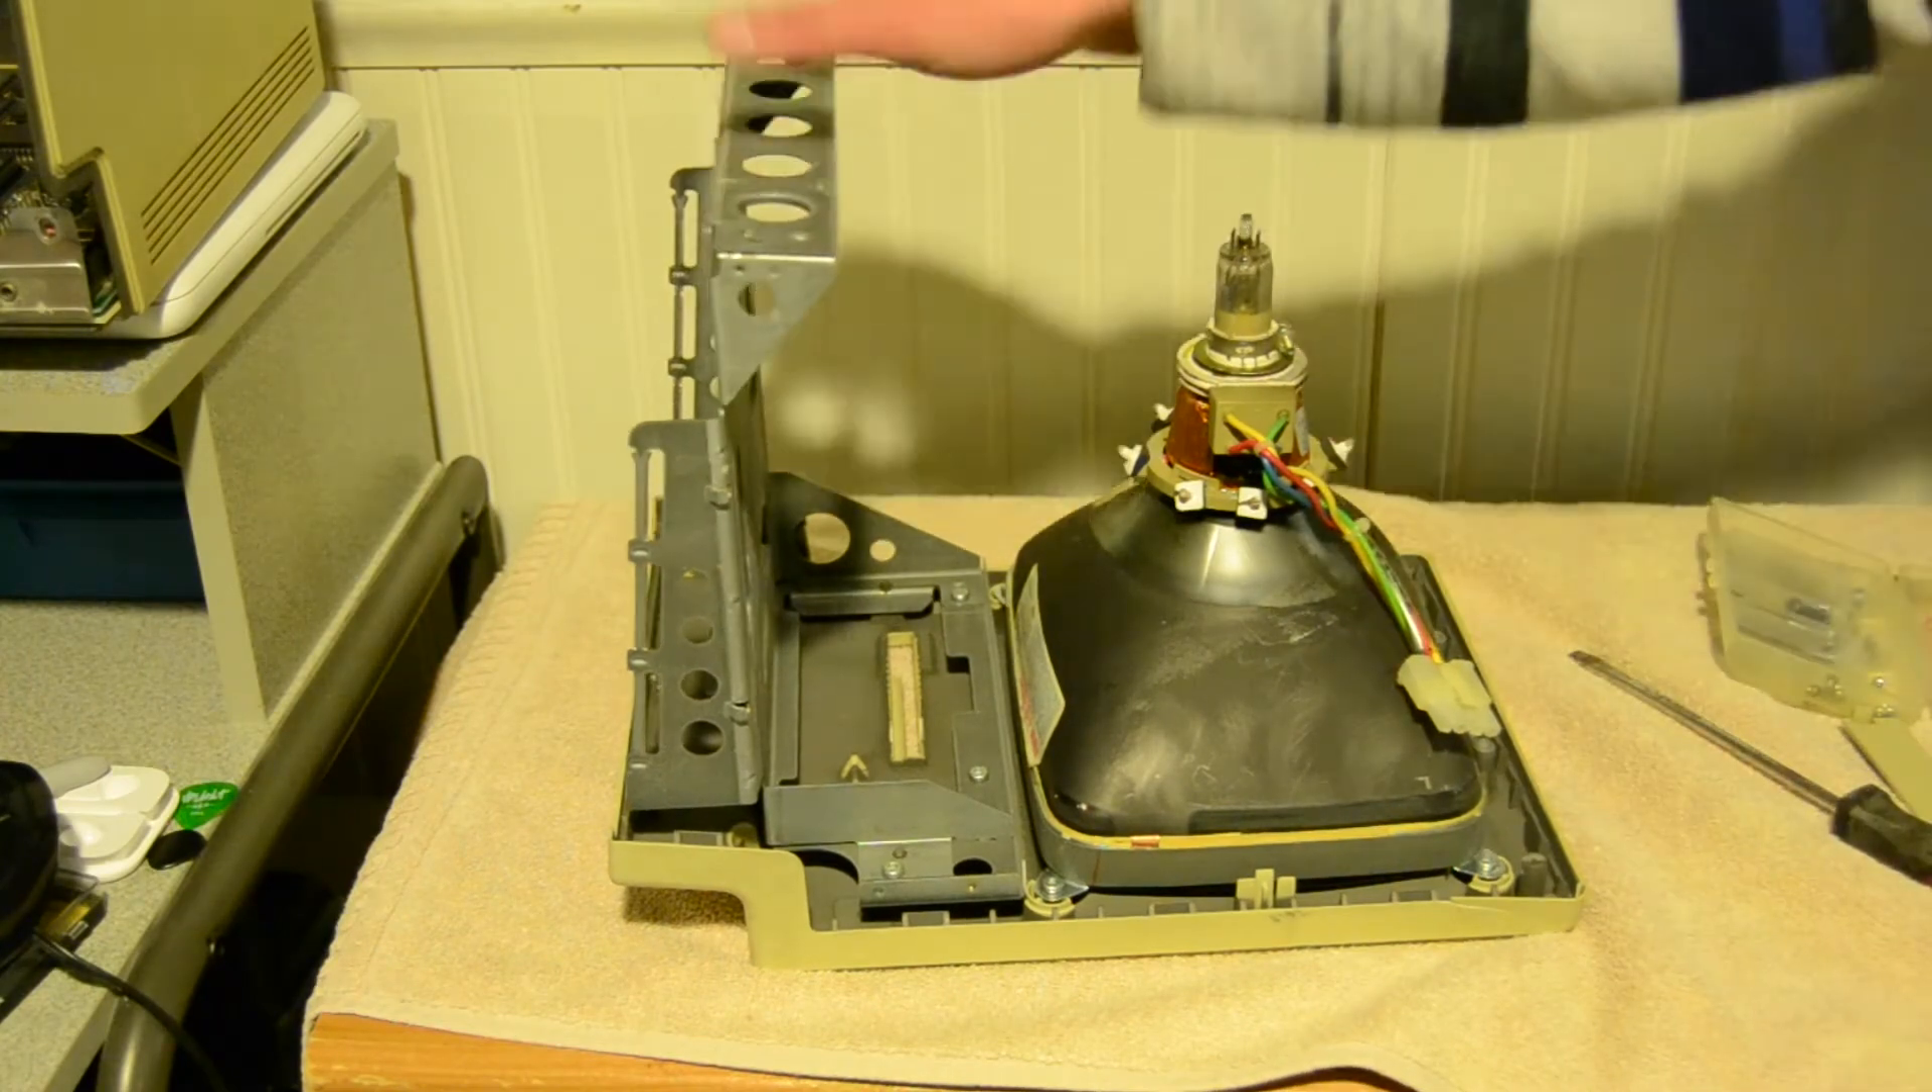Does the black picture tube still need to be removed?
Yes.